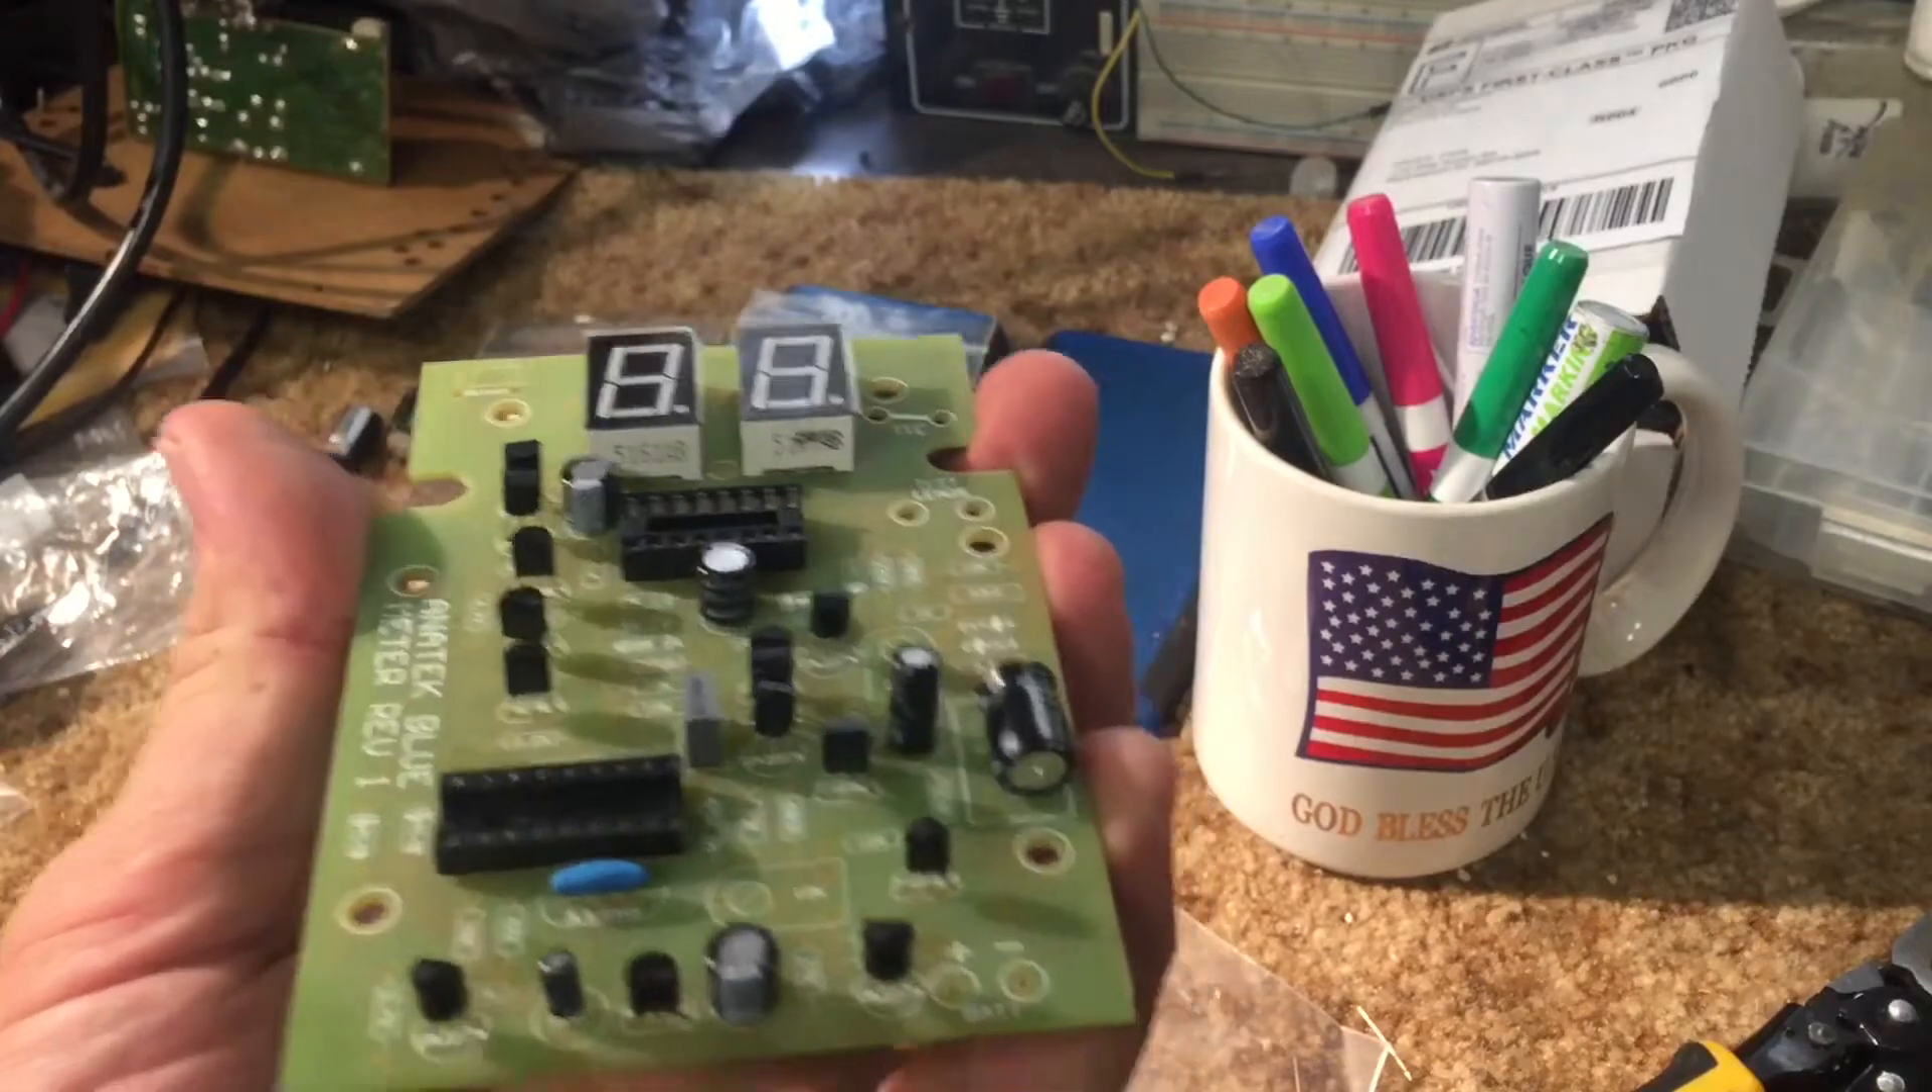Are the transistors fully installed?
Yes.